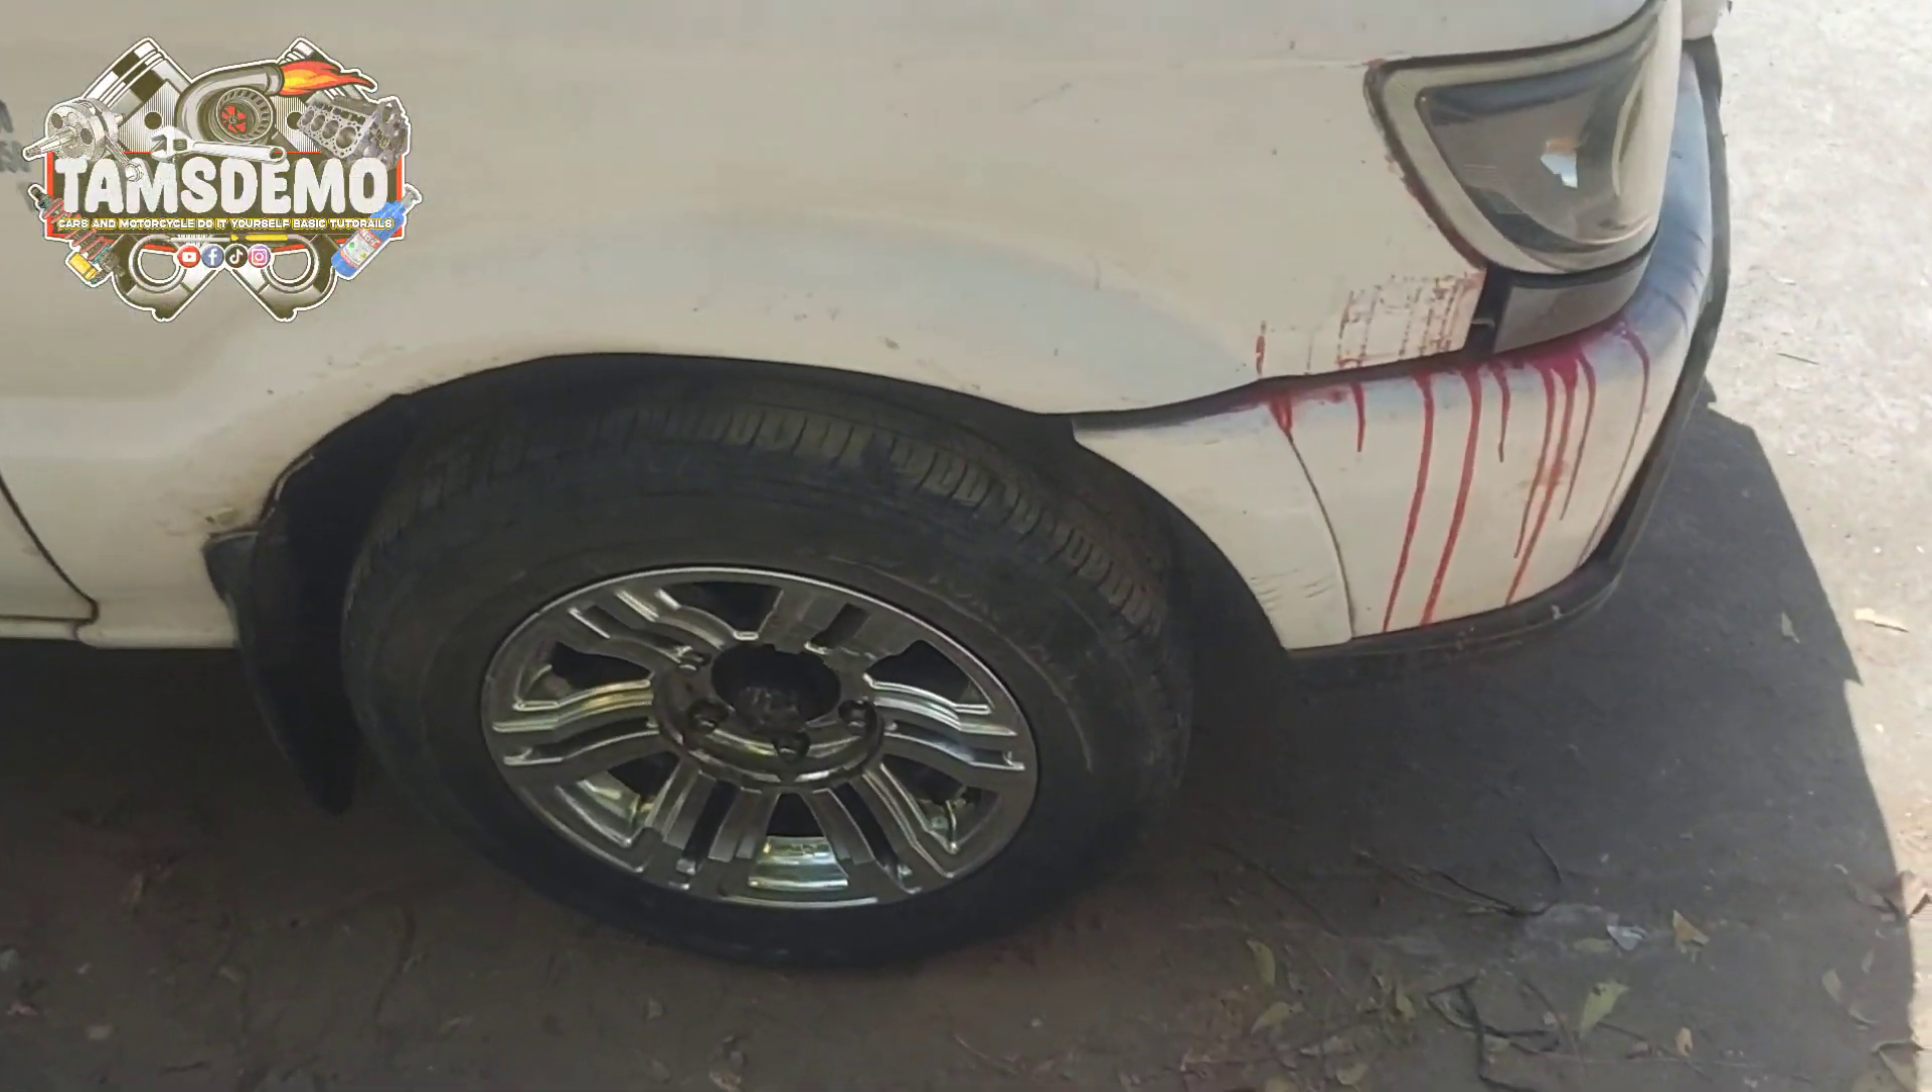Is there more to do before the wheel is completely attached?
No.